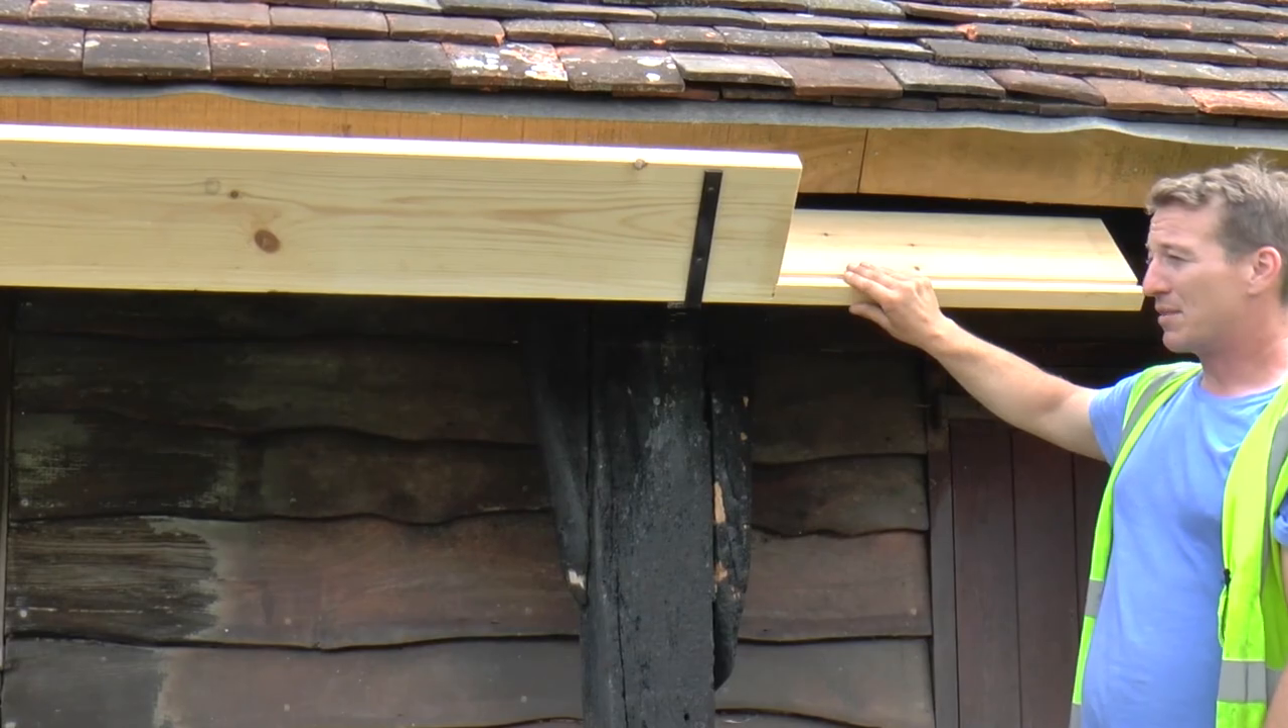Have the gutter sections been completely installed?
No.